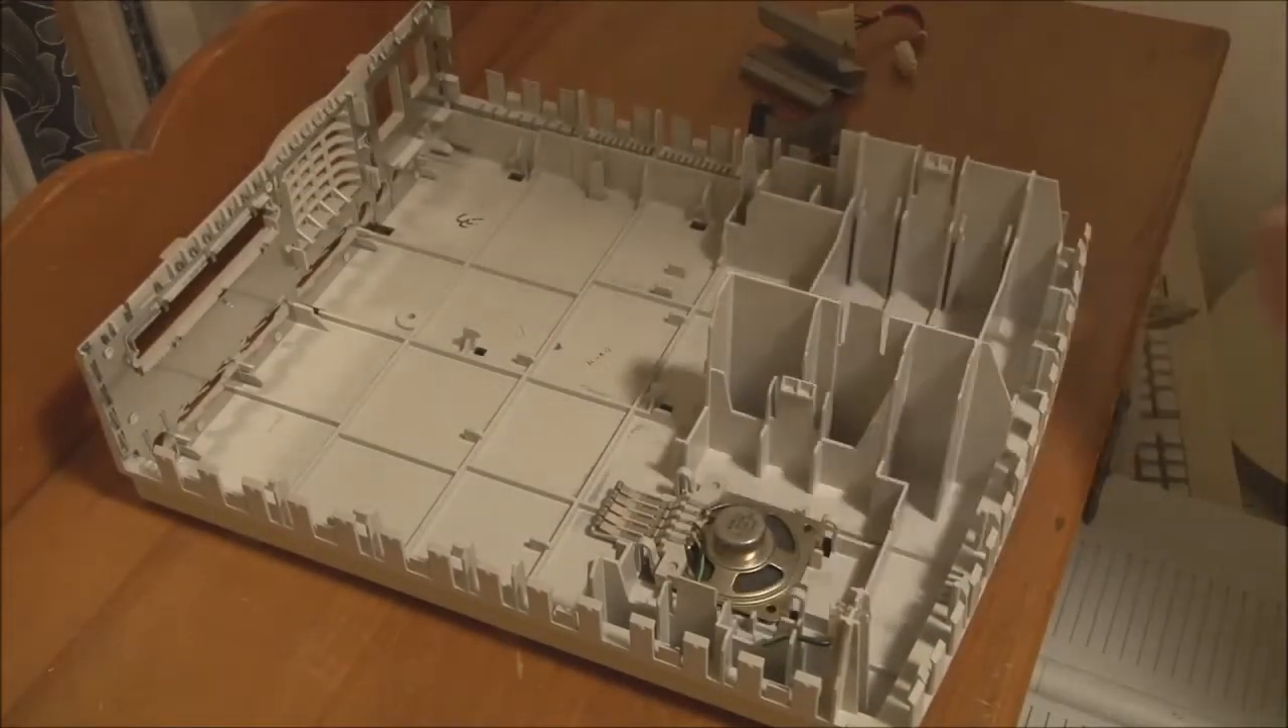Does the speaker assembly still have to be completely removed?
Yes.